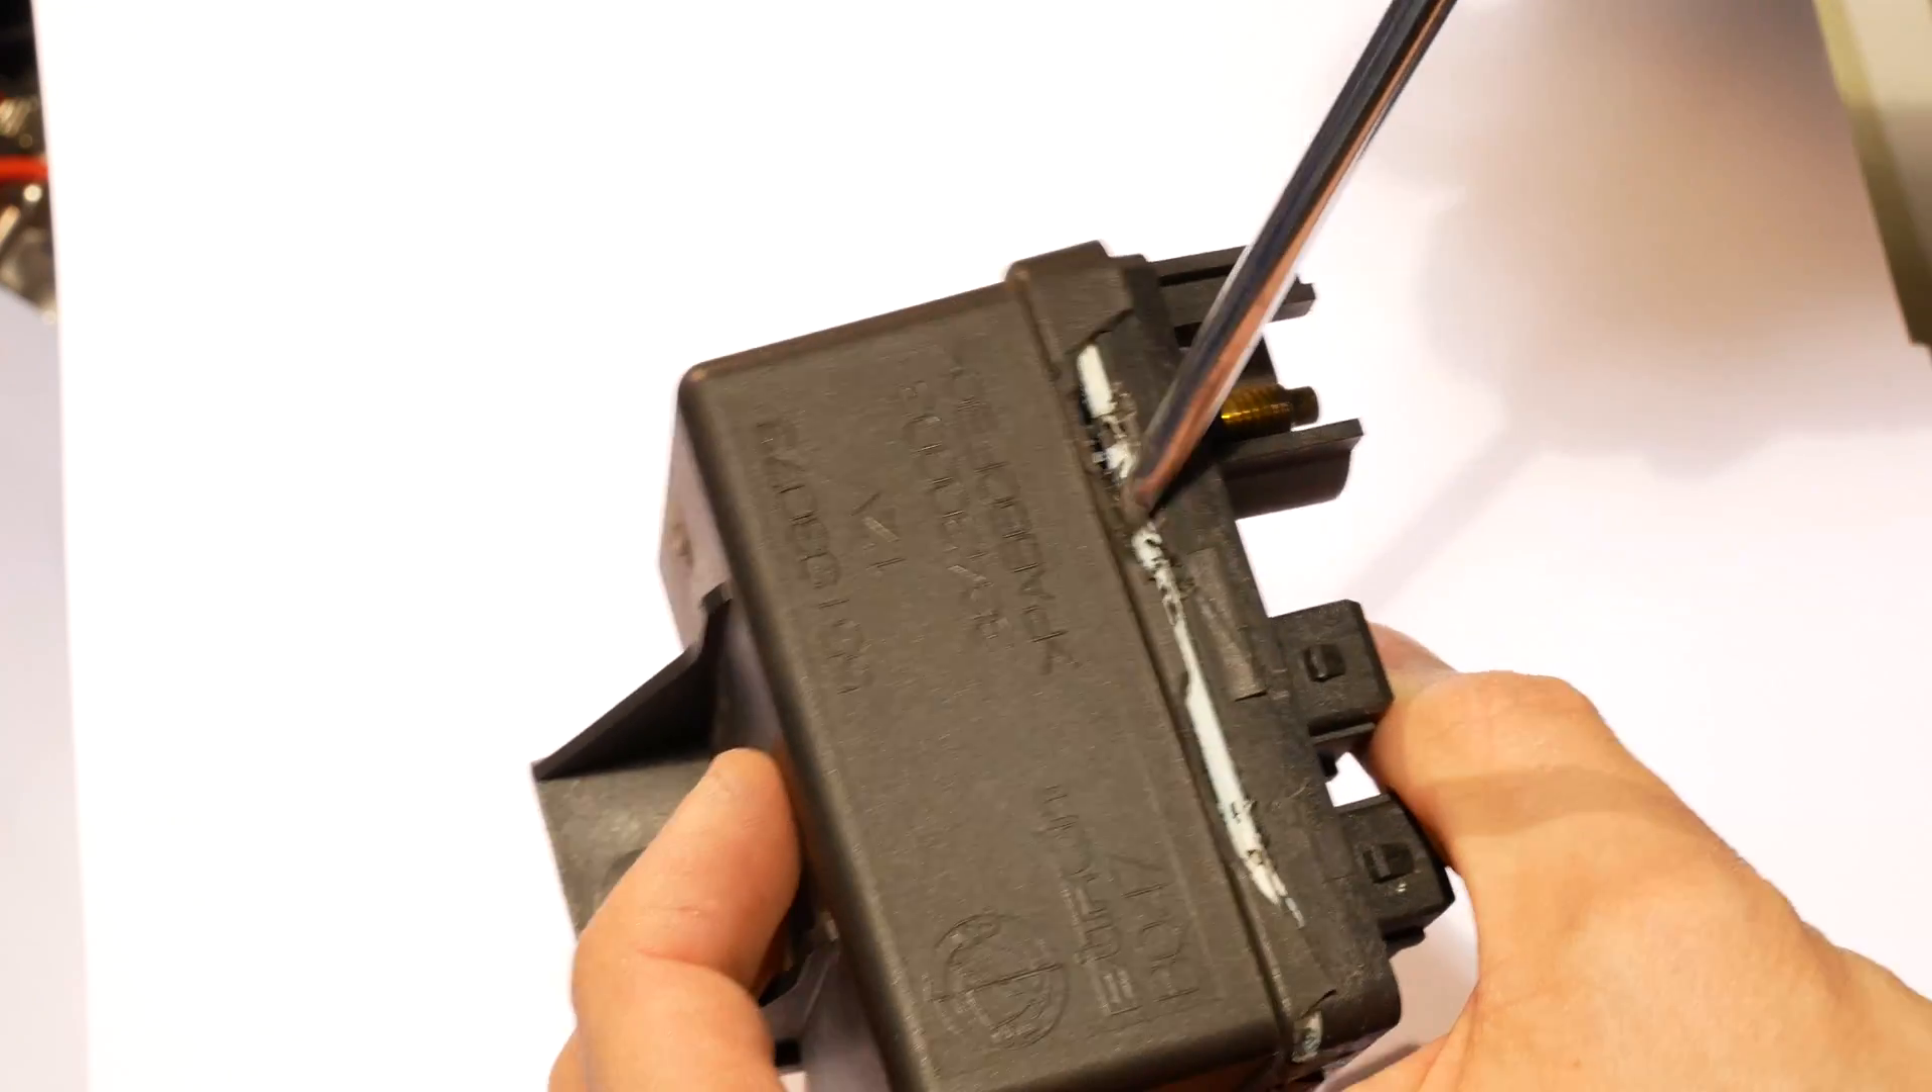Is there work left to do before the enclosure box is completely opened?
Yes.